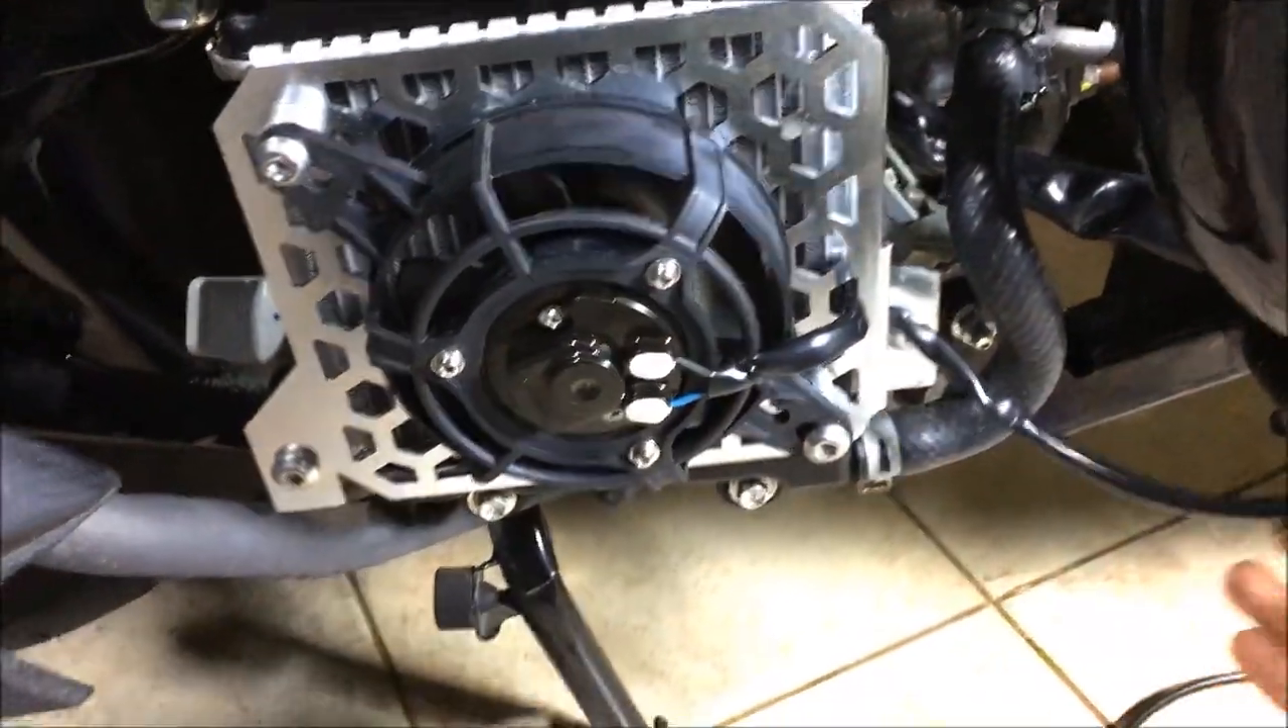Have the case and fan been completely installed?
Yes.